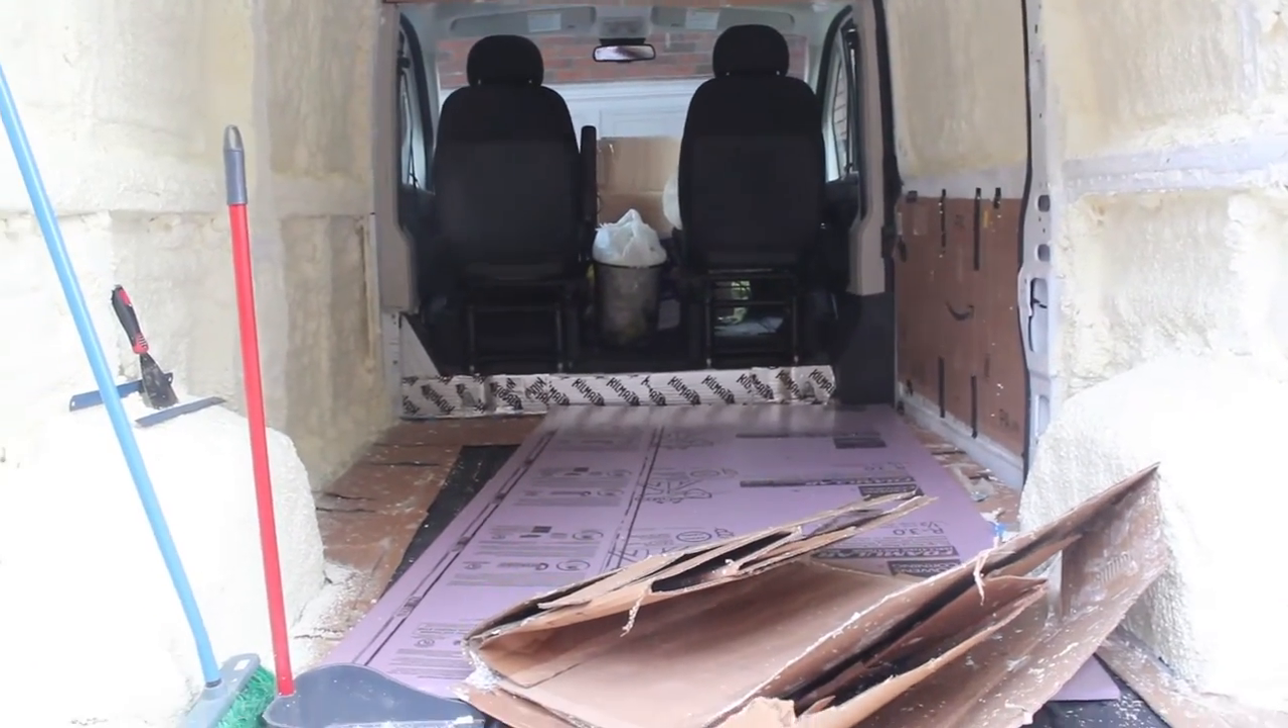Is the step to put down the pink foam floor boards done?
No.